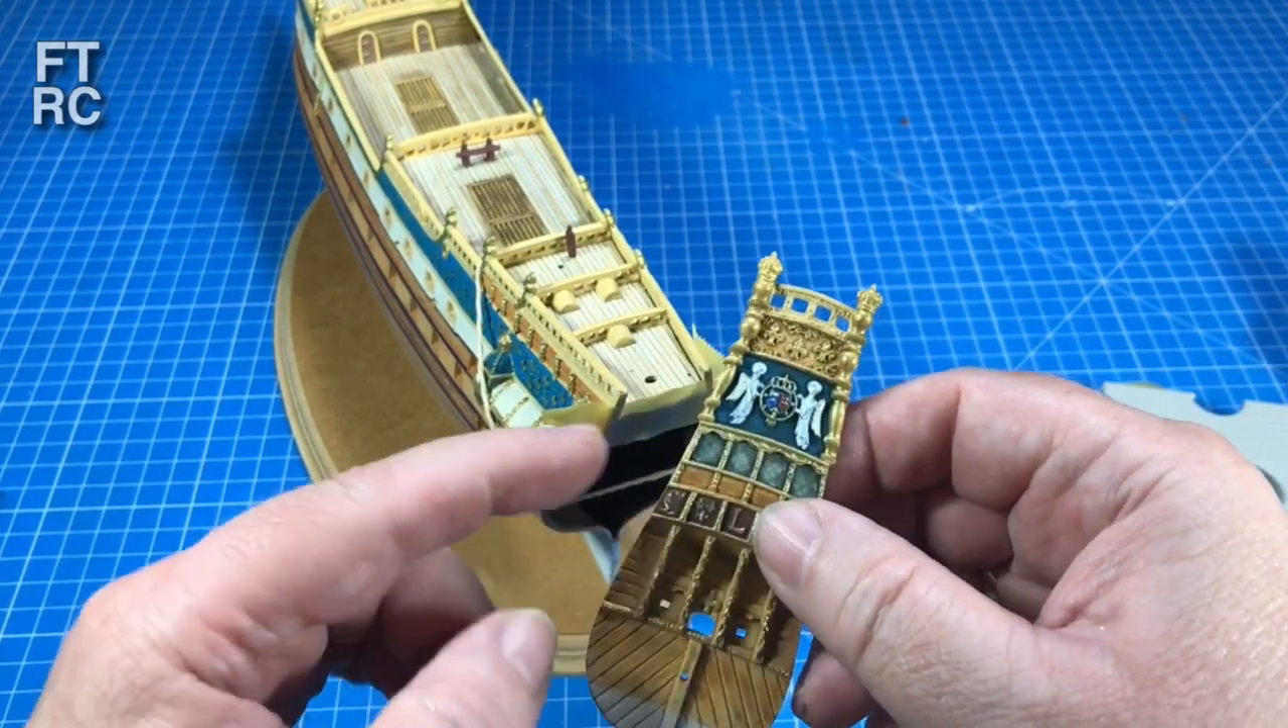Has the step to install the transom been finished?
No.